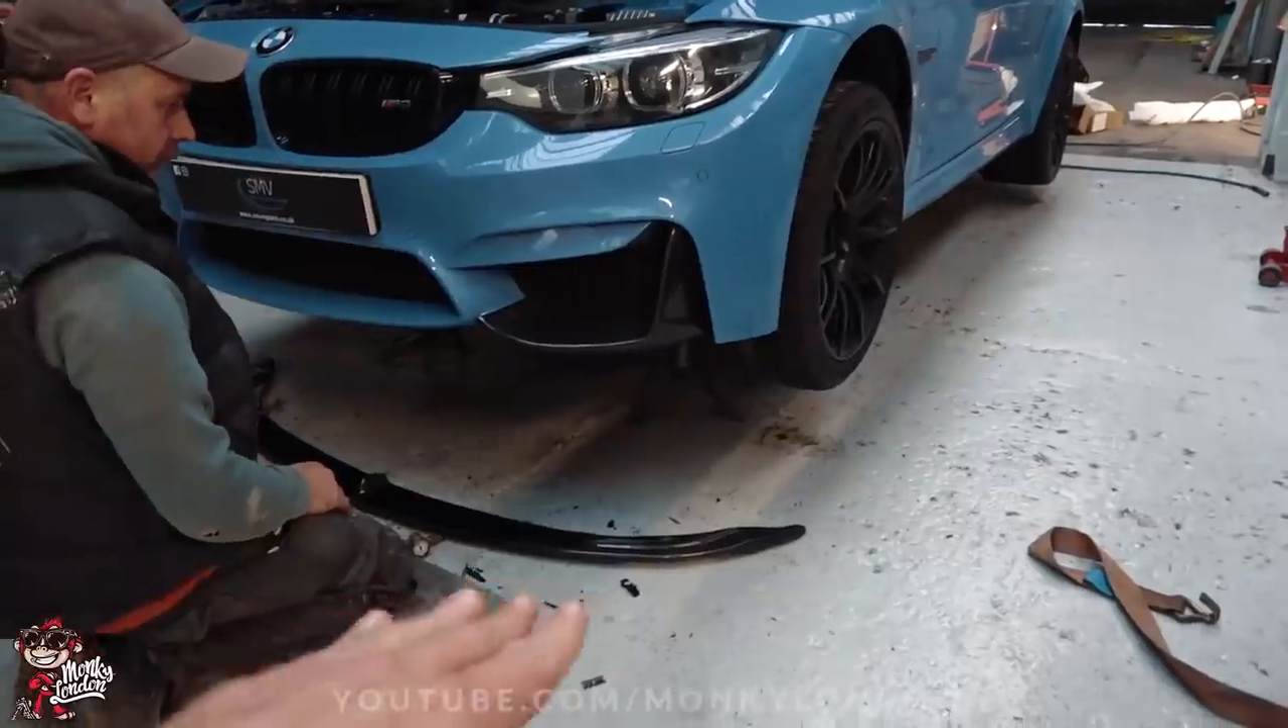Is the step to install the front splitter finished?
No.